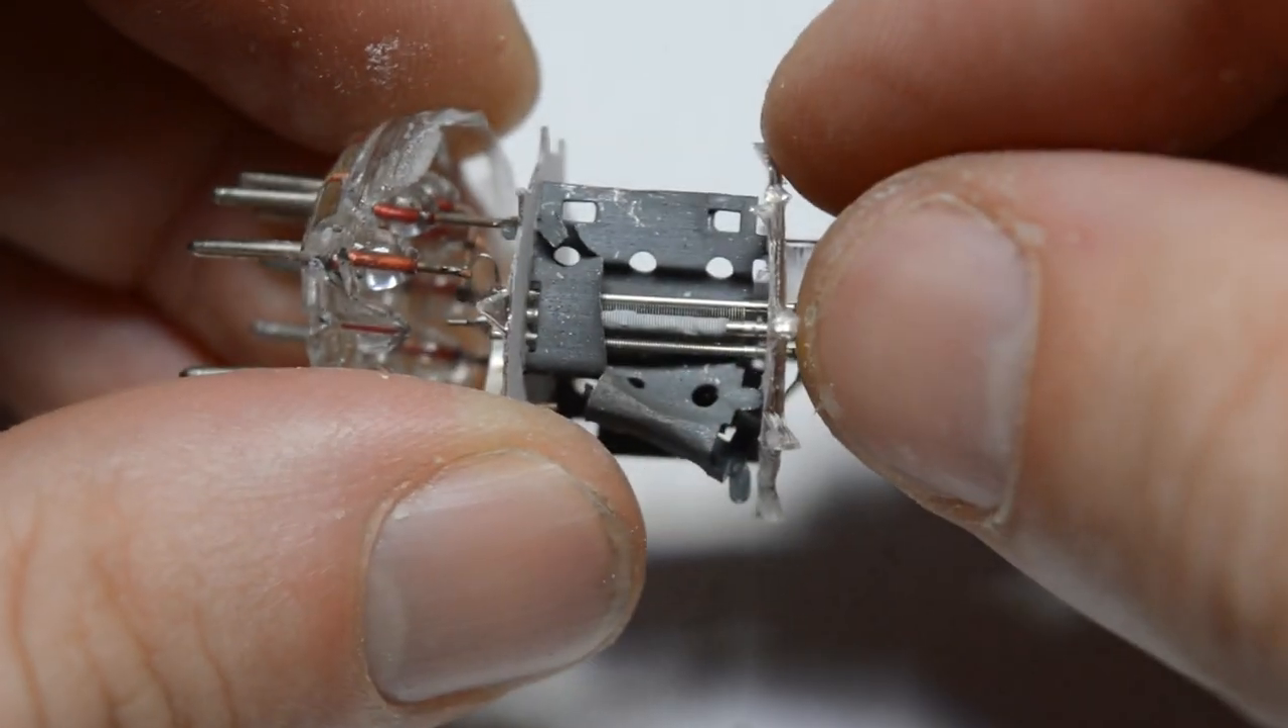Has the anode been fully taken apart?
No.